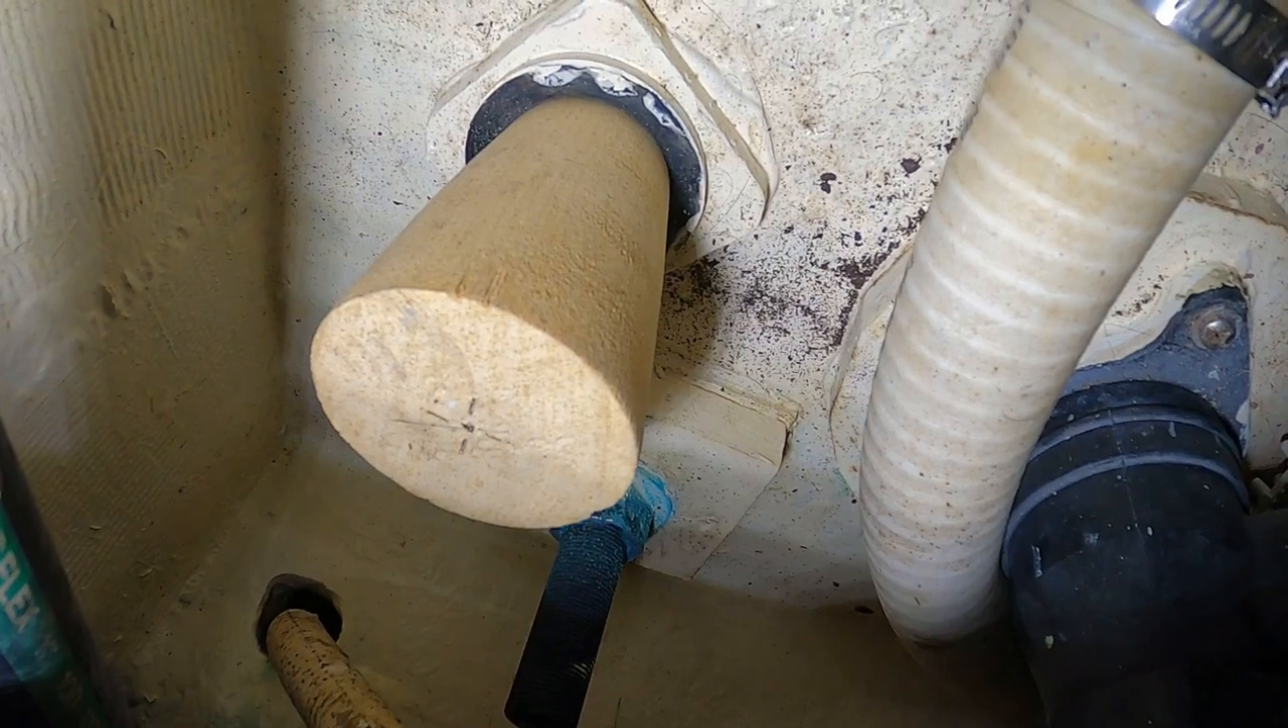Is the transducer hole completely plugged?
Yes.